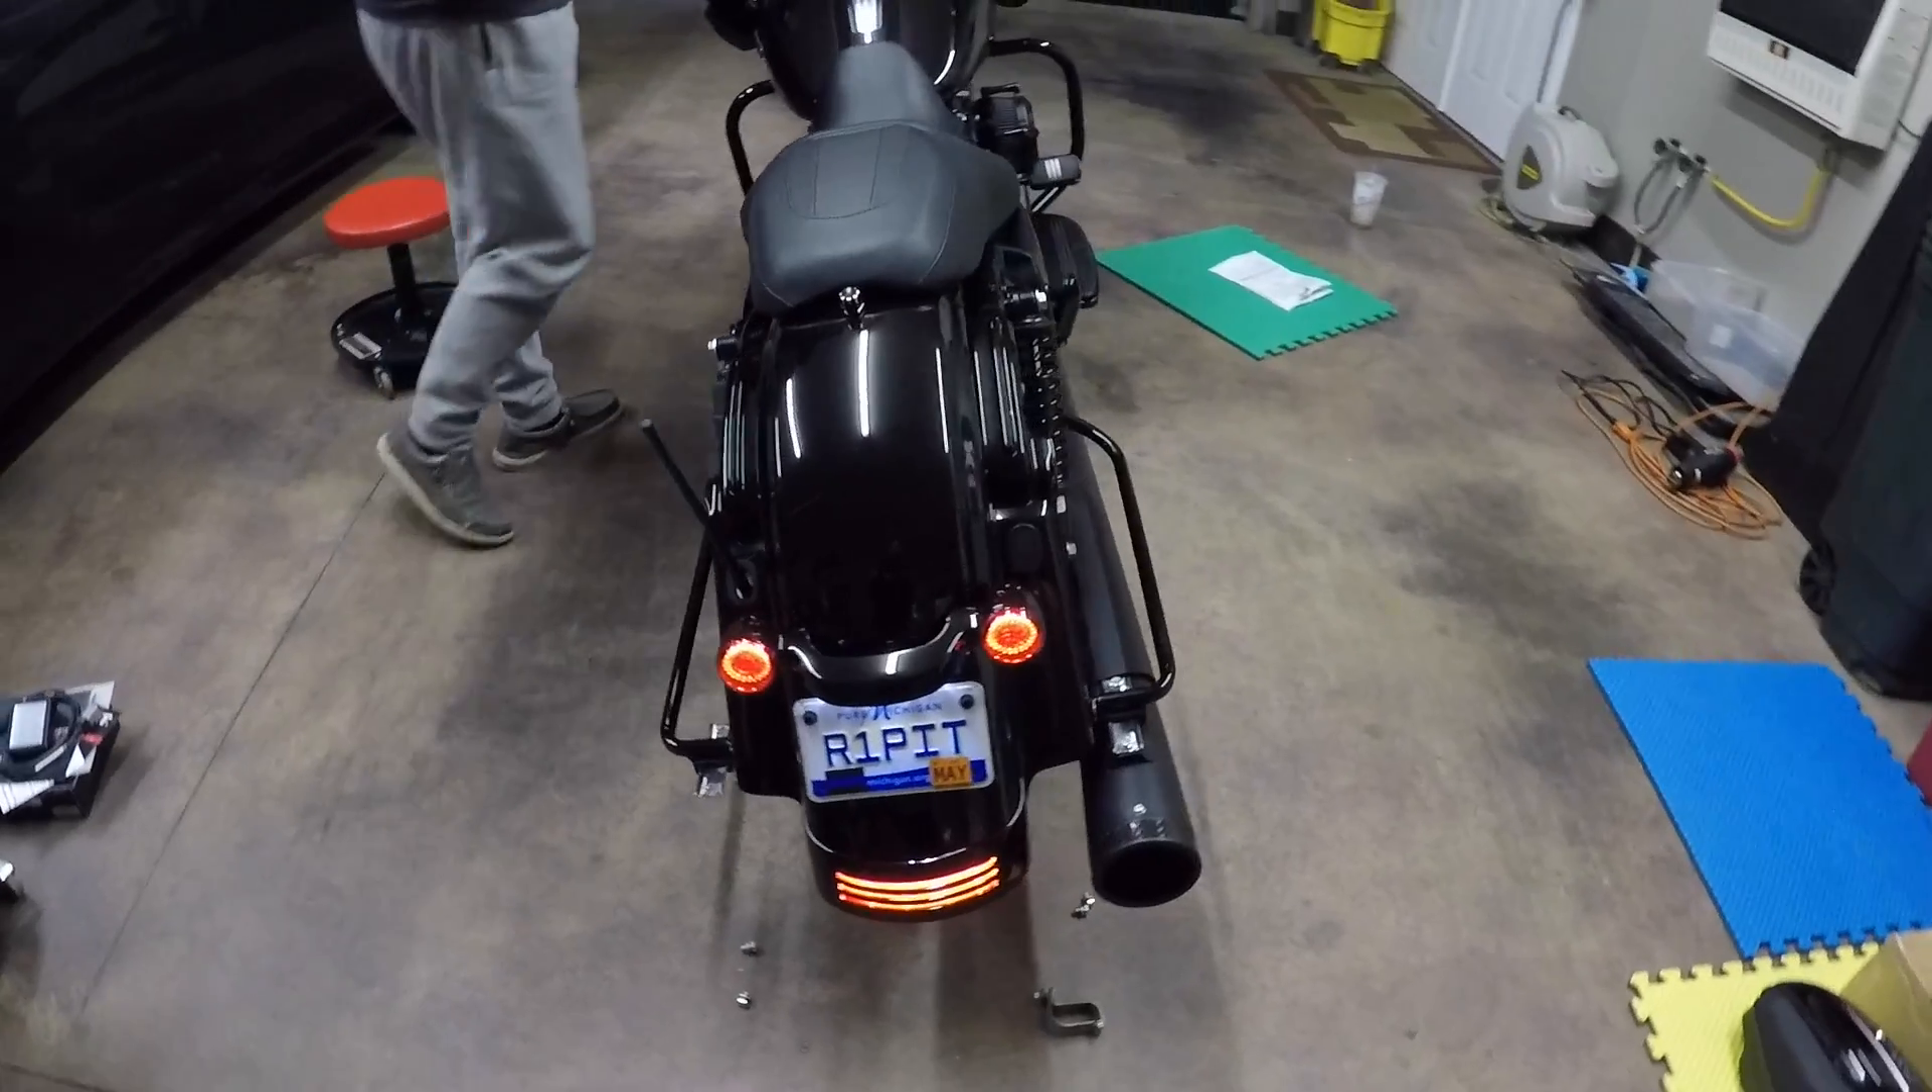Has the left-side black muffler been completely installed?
No.